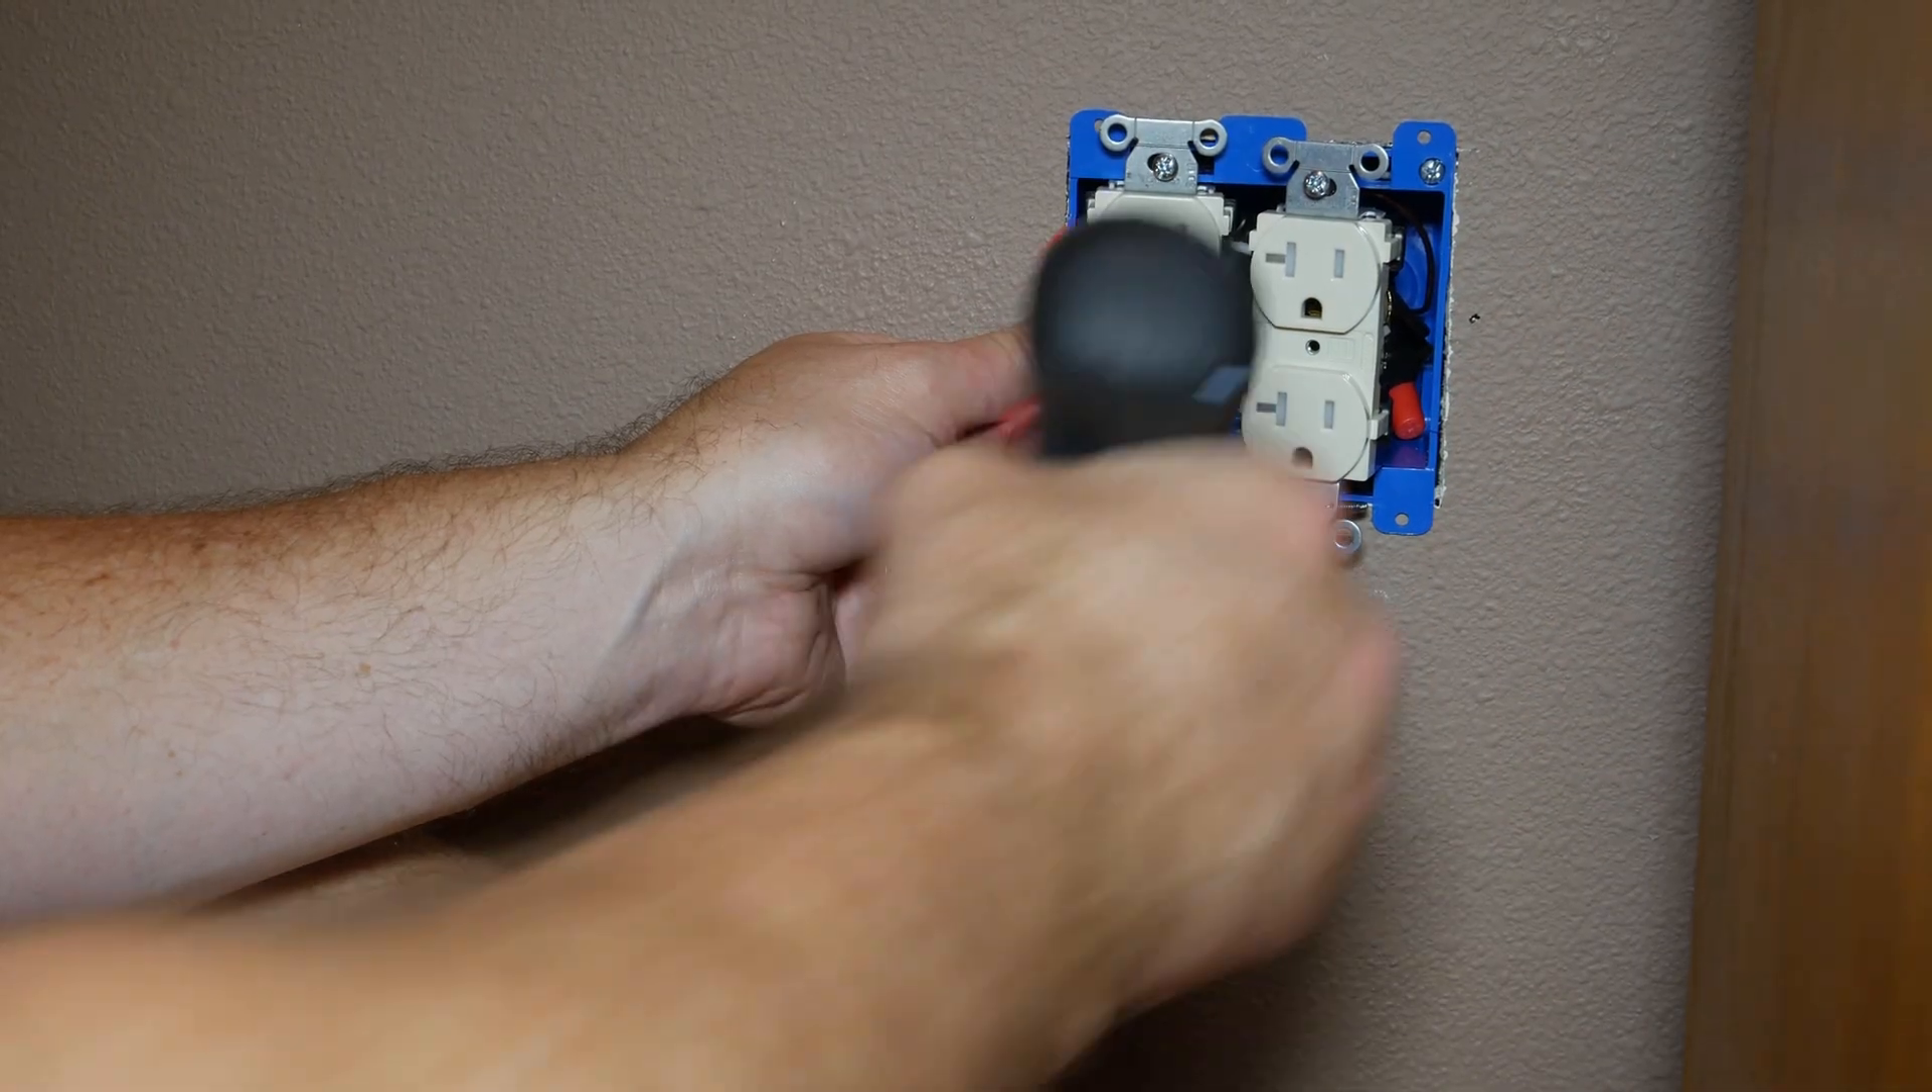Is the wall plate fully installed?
No.